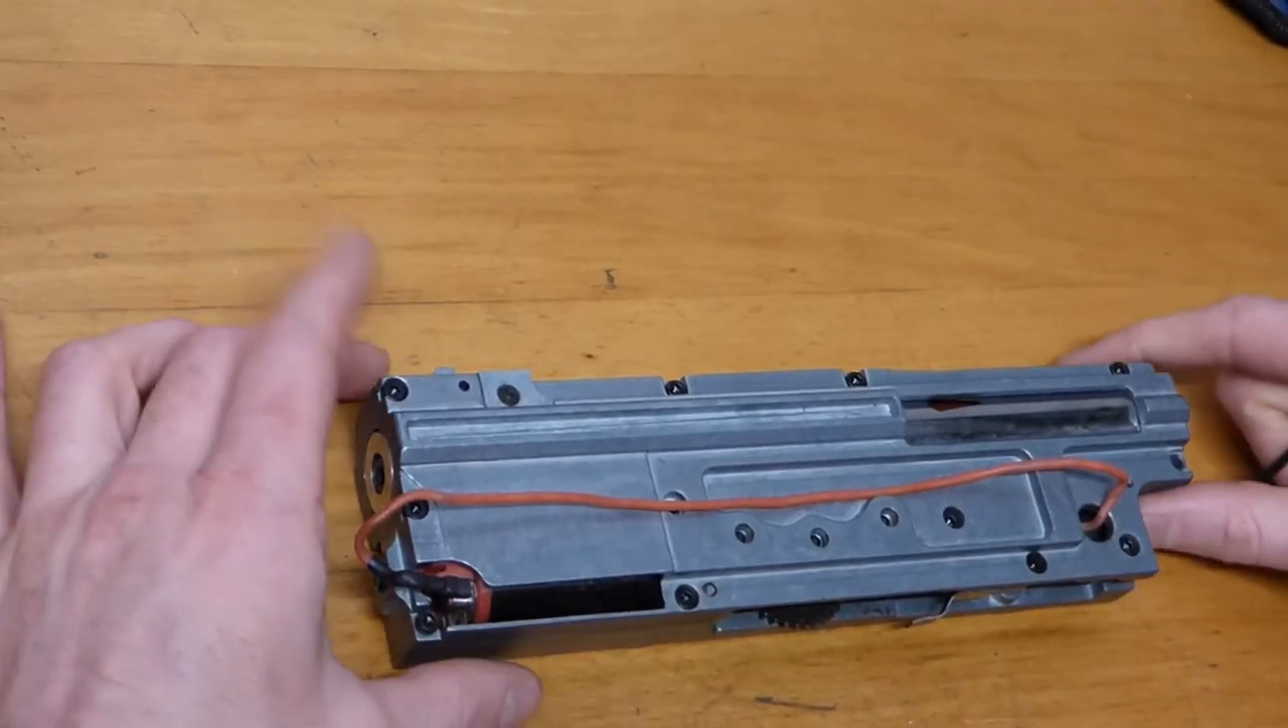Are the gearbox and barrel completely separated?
Yes.